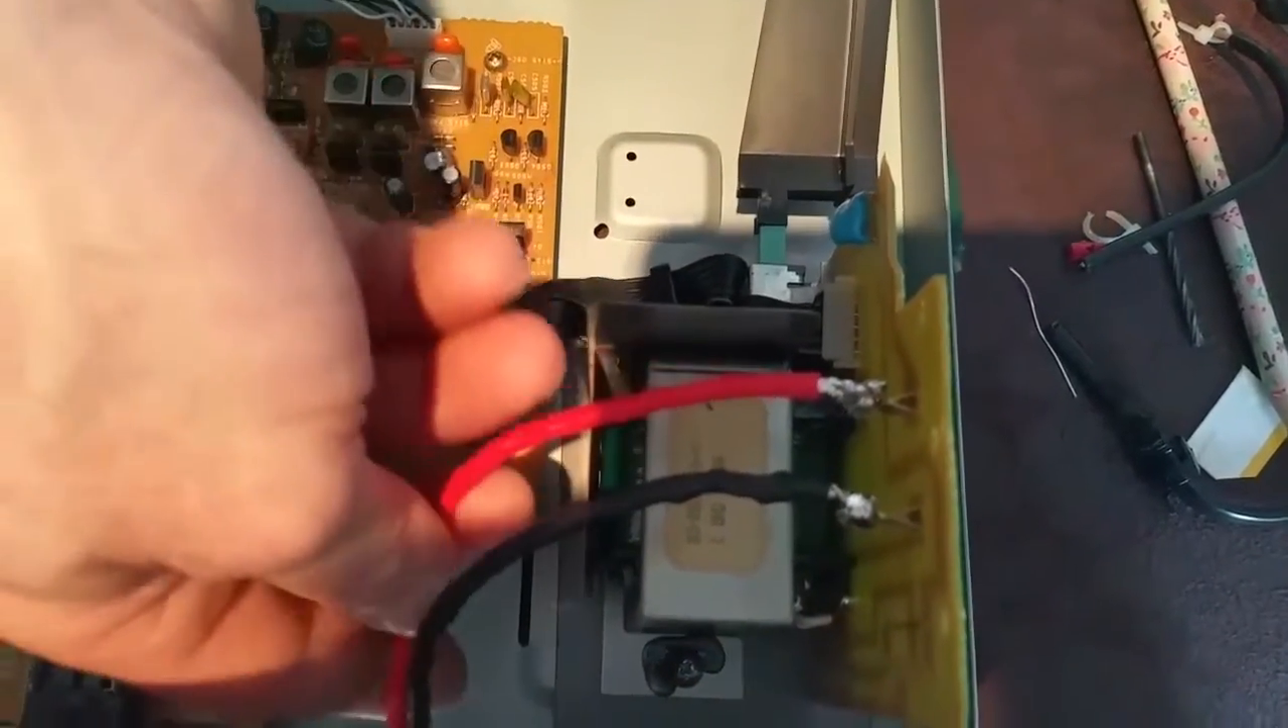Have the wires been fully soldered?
Yes.